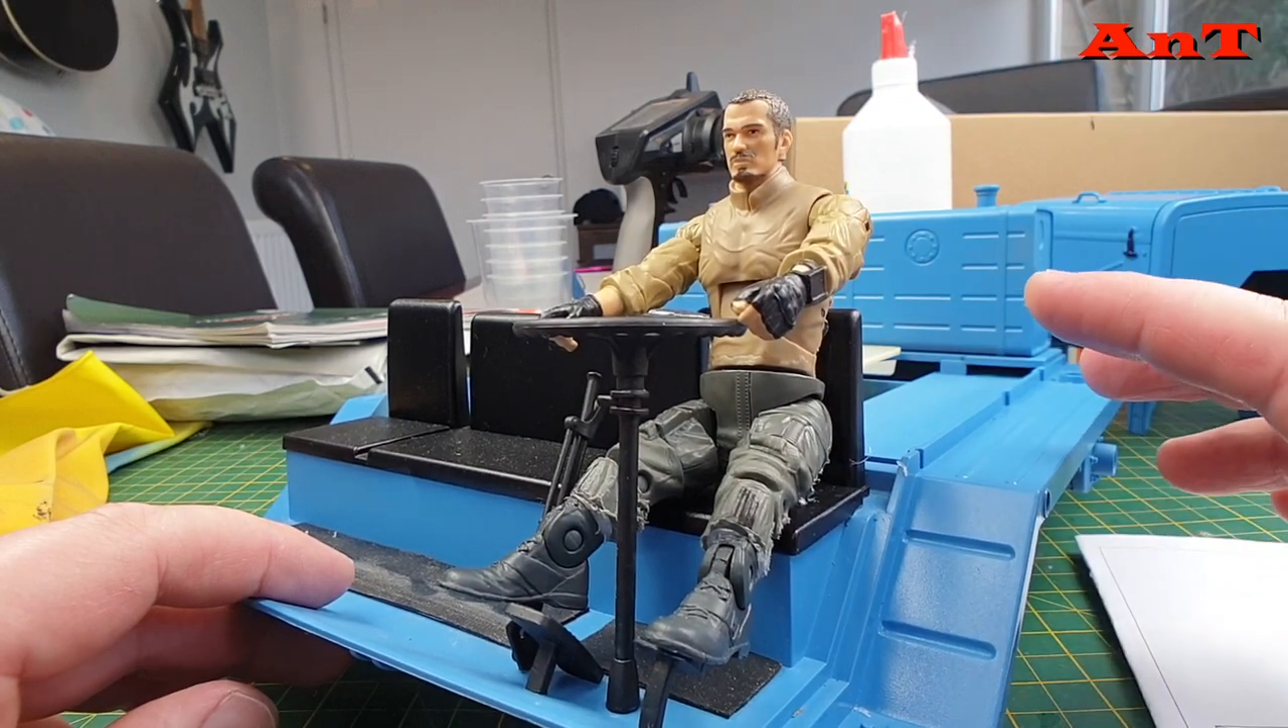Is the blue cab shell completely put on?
No.